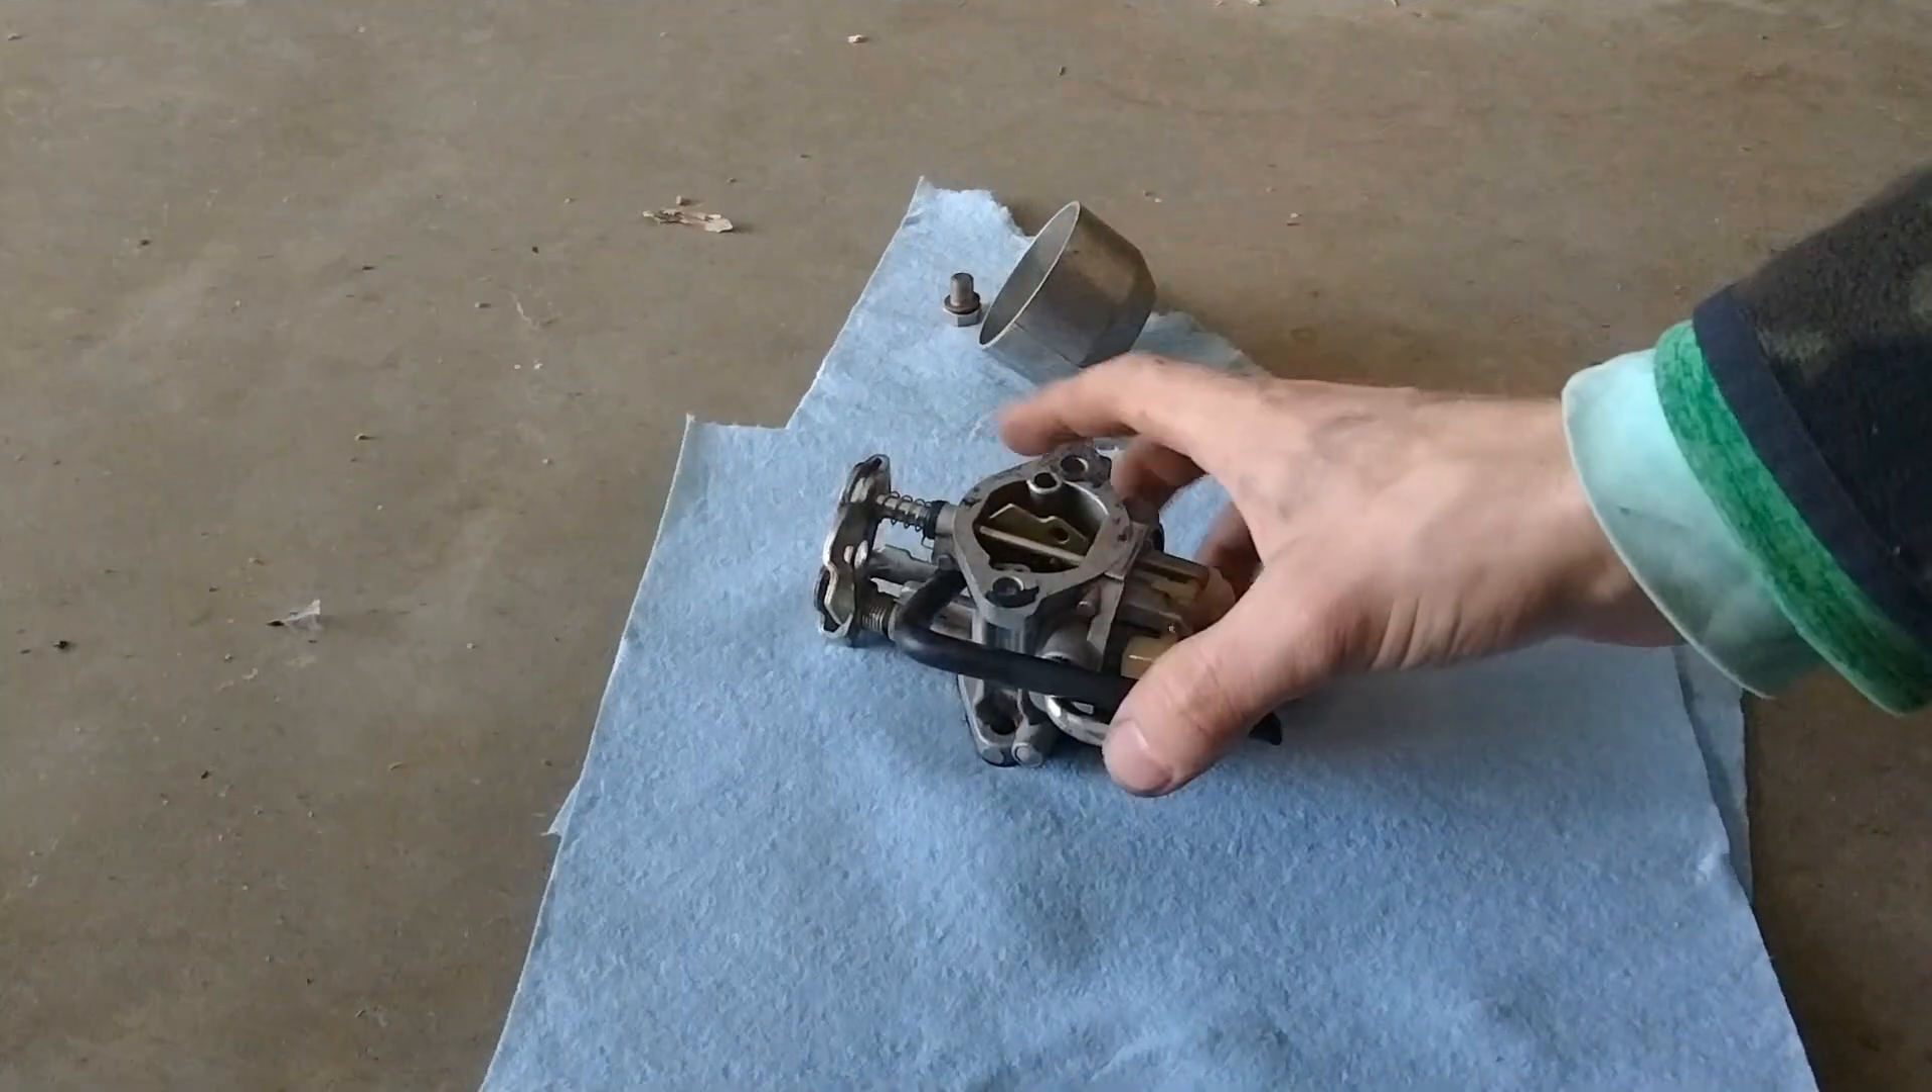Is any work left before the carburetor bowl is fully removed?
No.